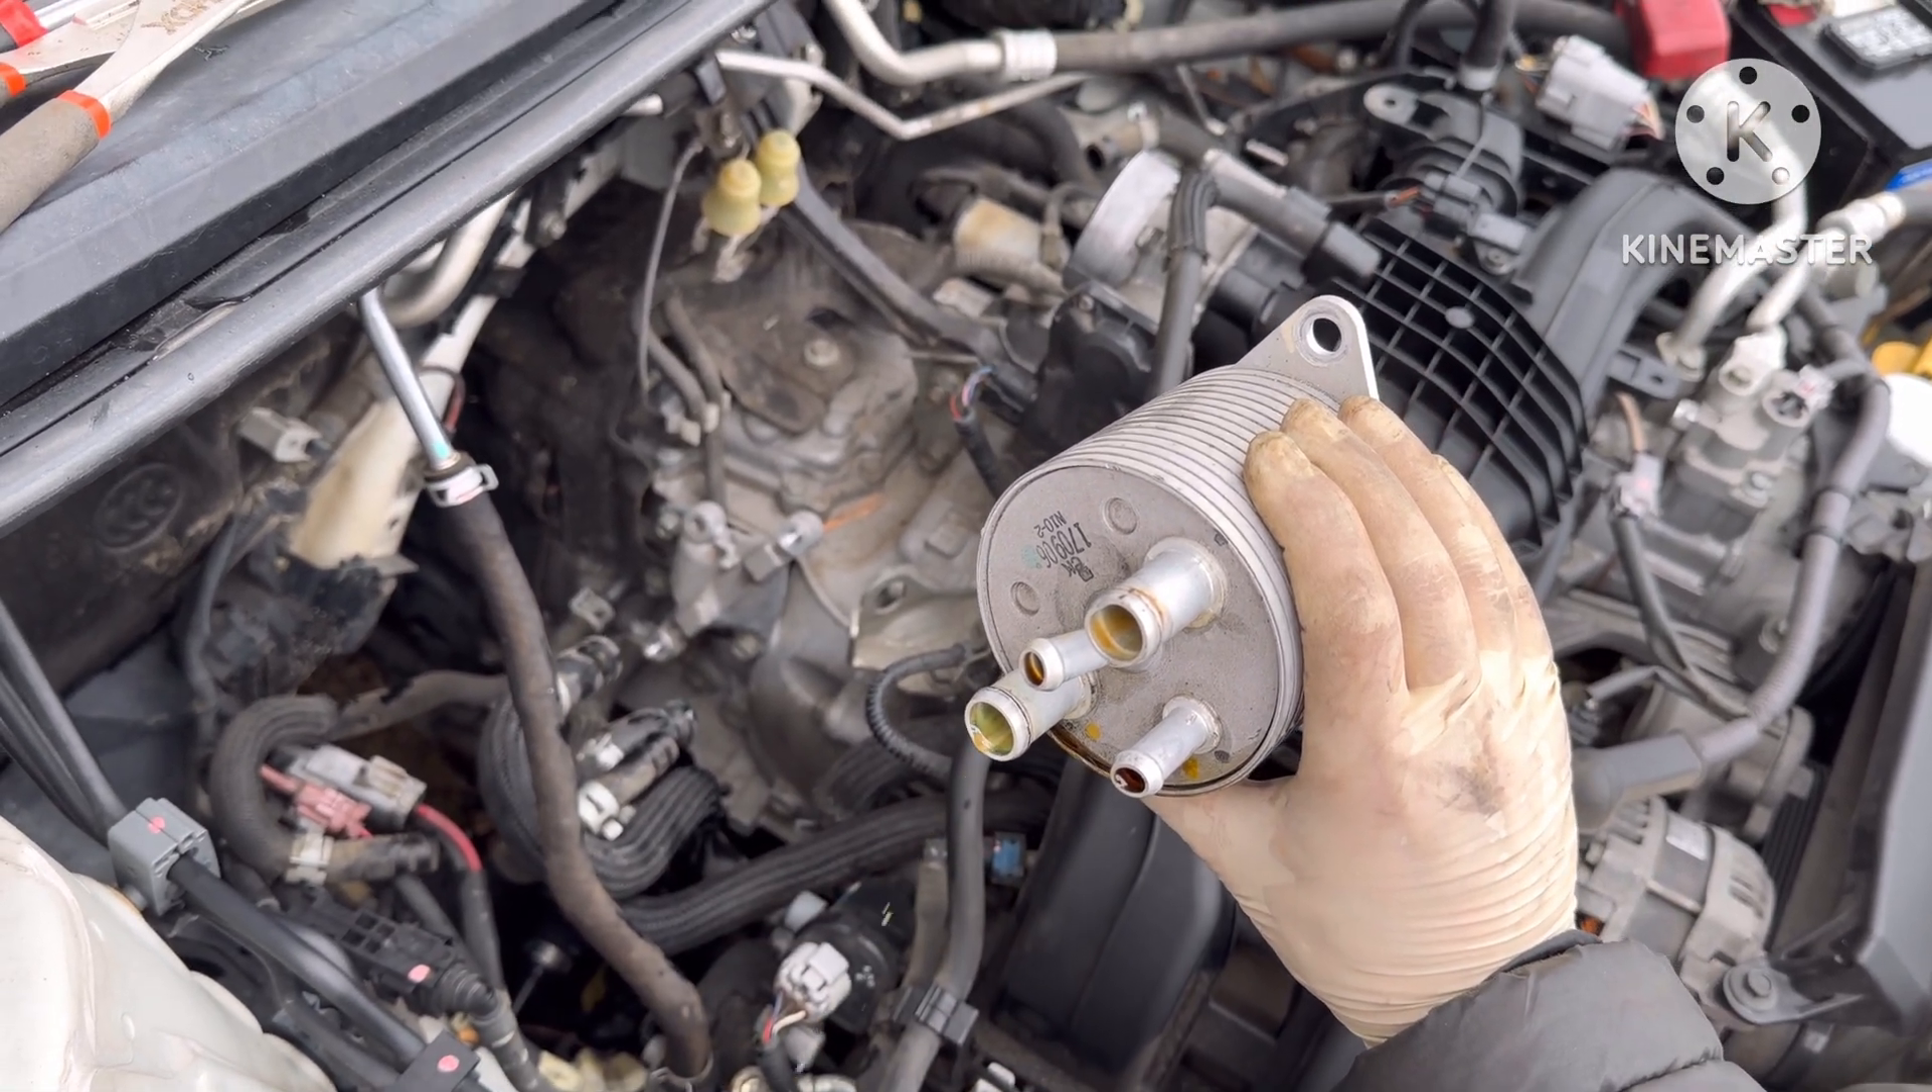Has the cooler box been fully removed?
Yes.